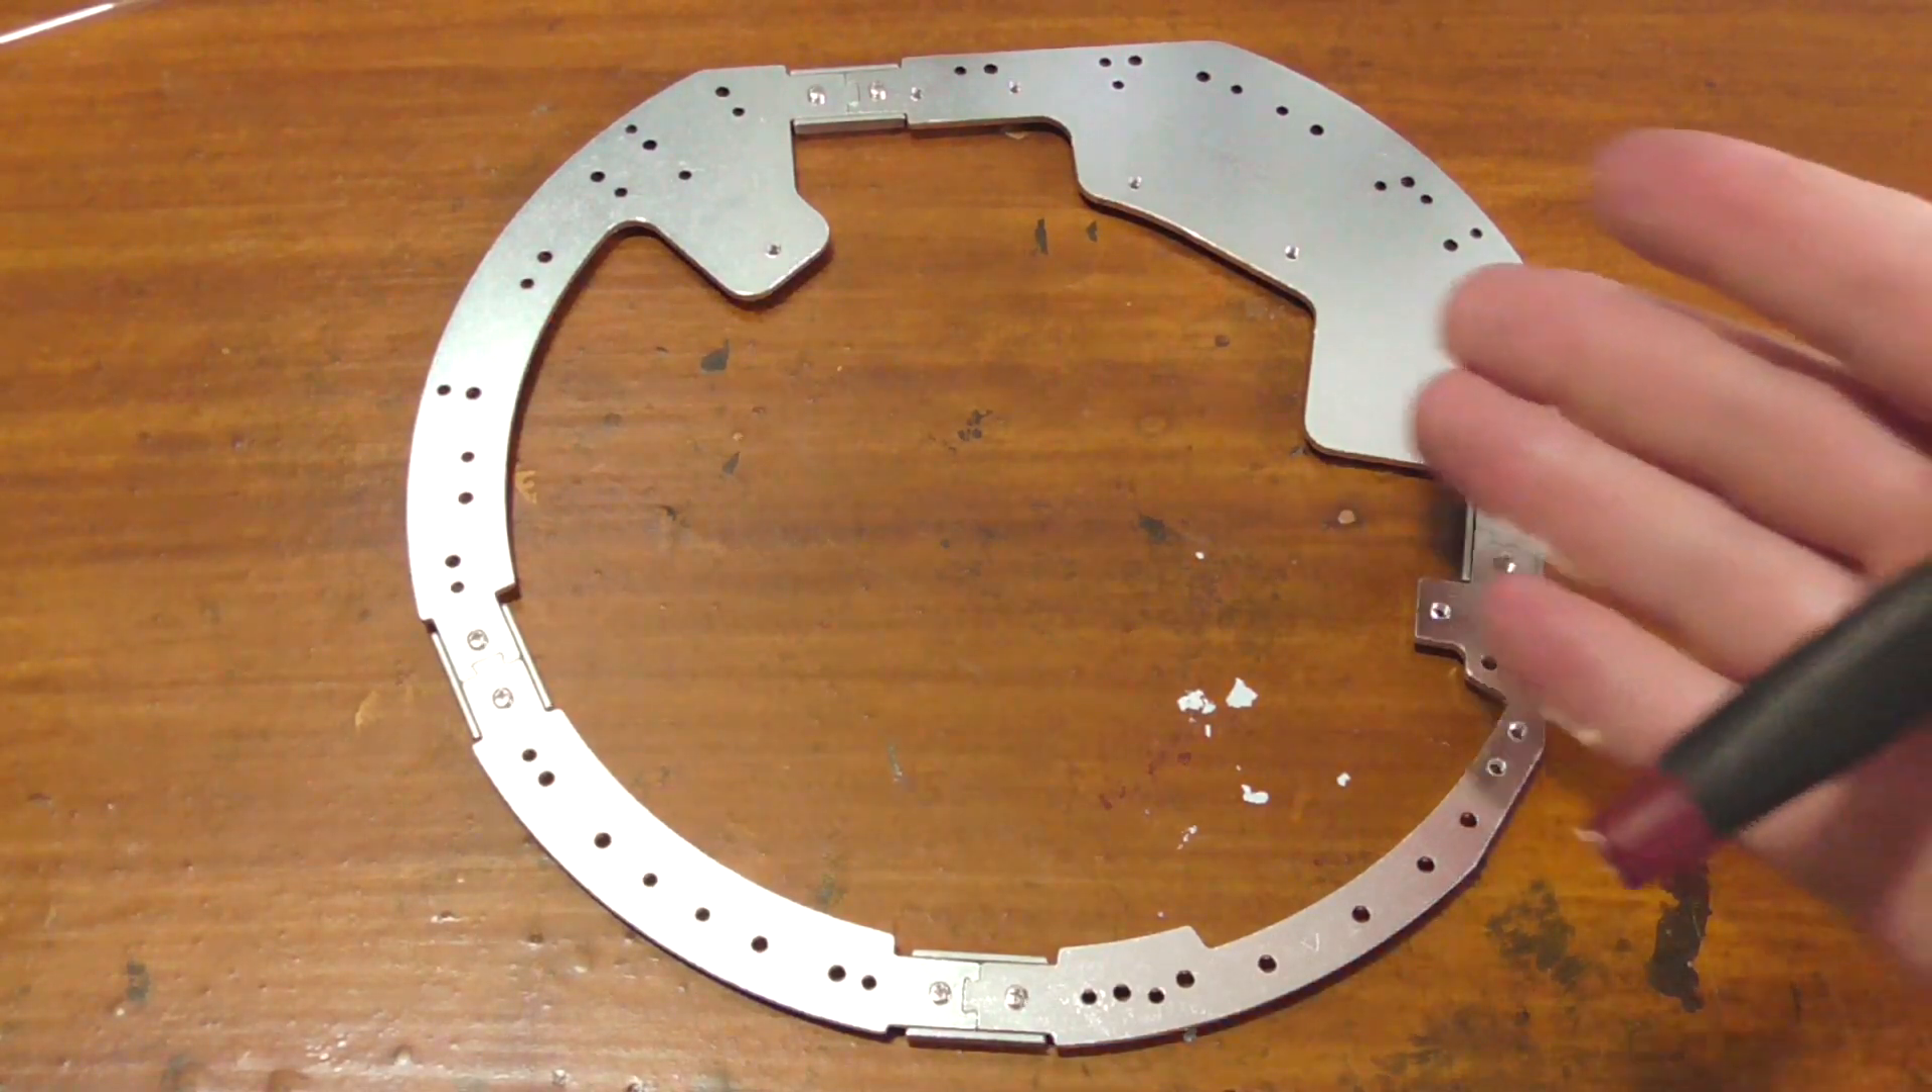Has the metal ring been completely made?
Yes.